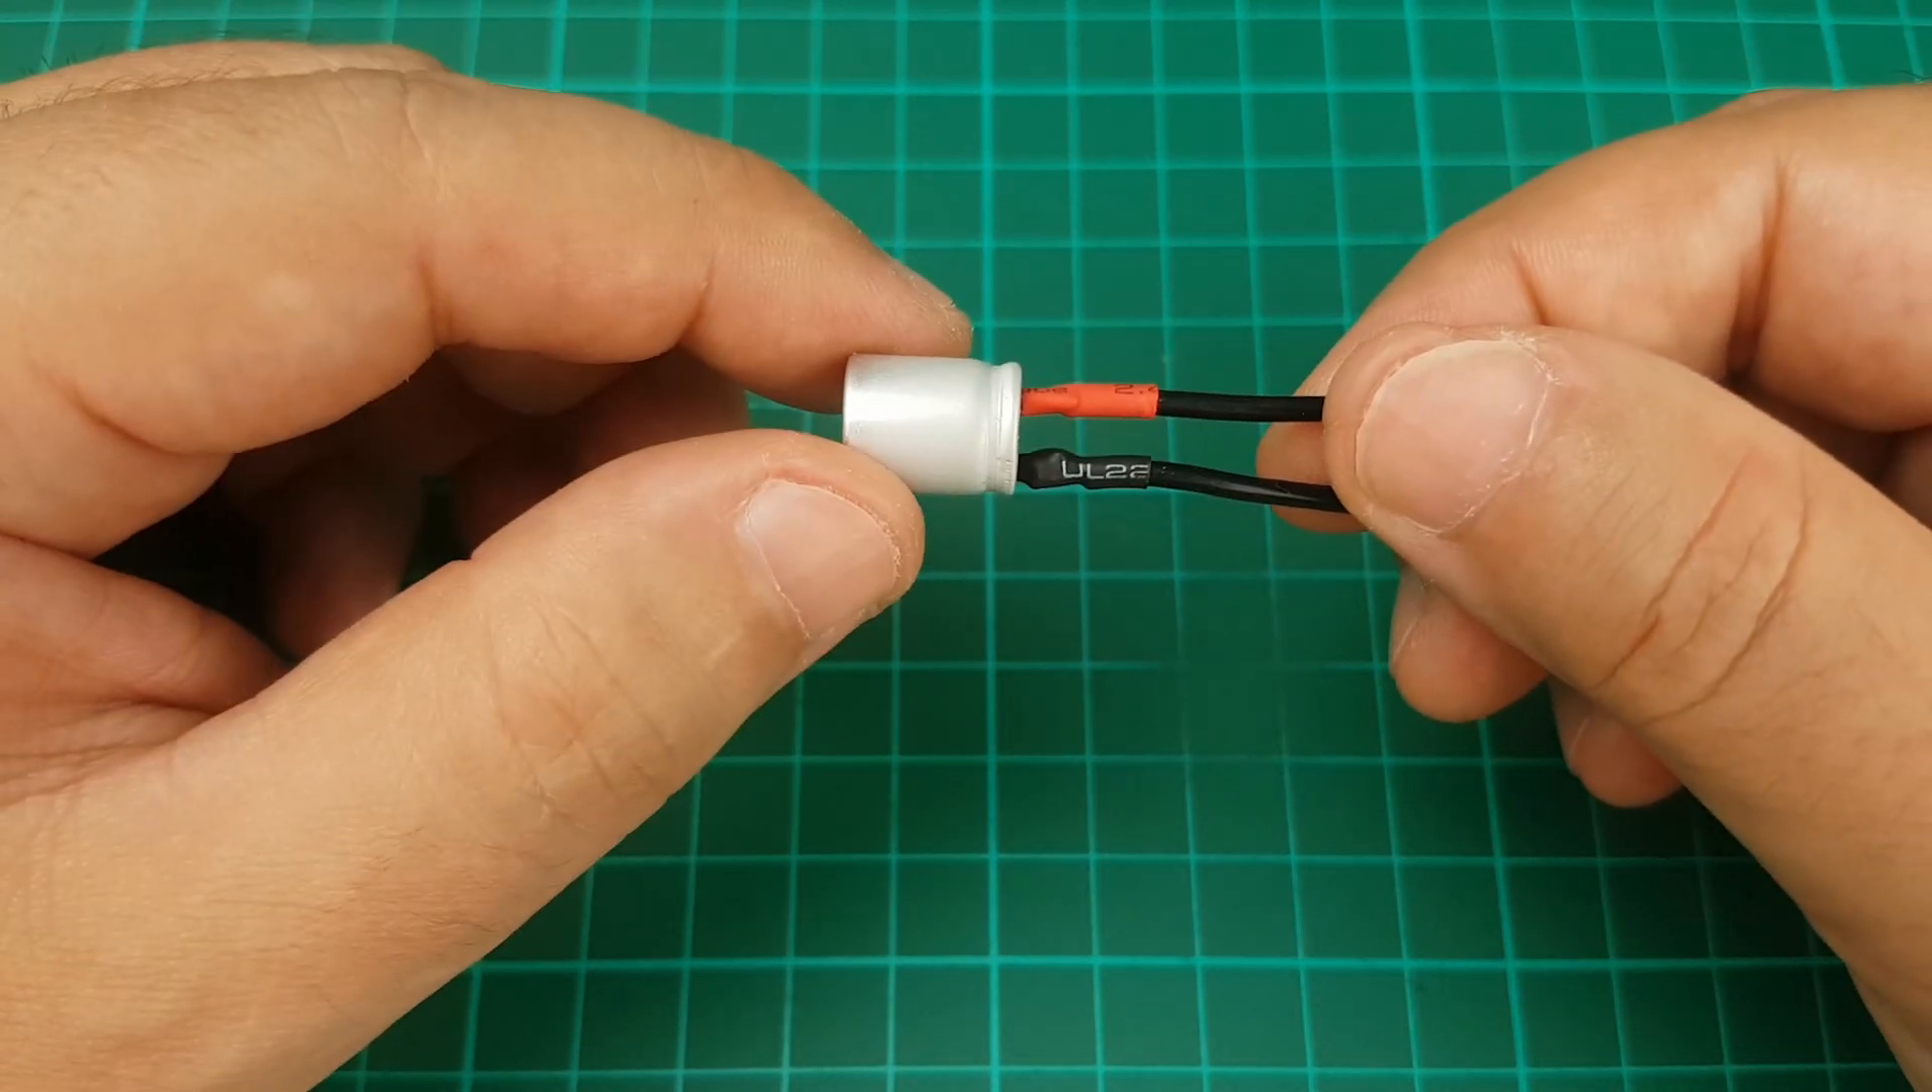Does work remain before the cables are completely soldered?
No.